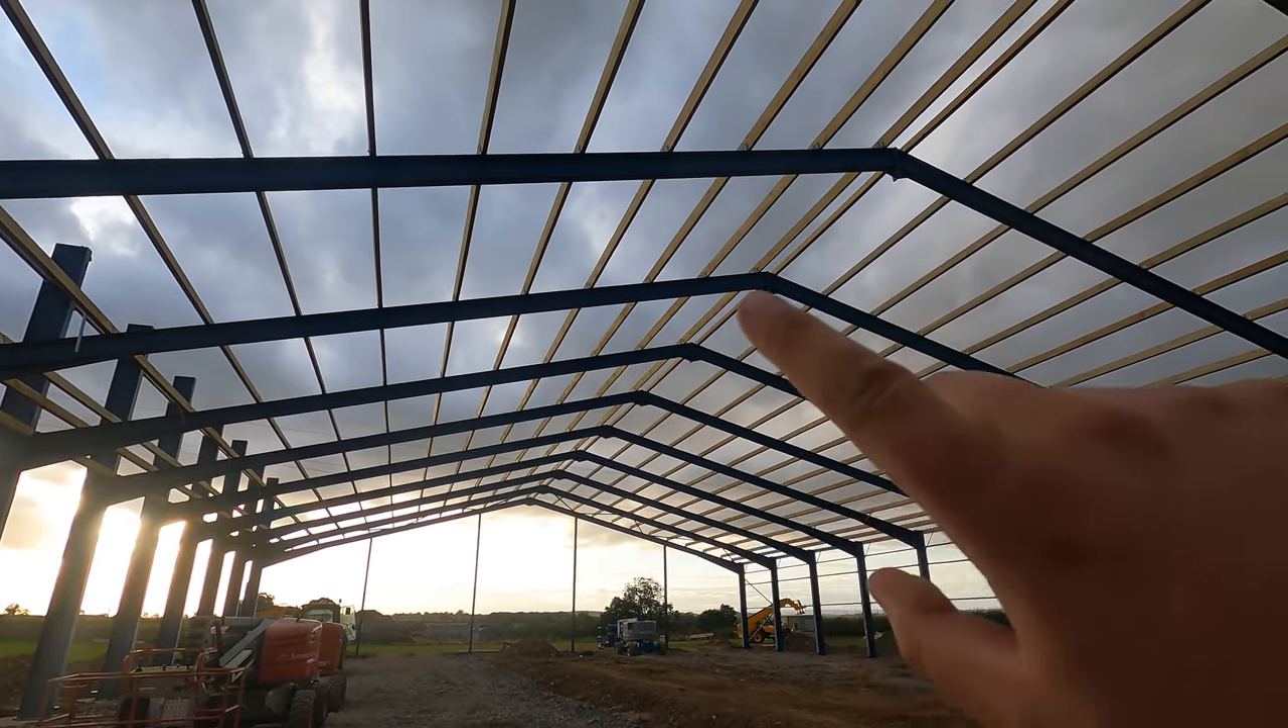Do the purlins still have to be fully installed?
No.